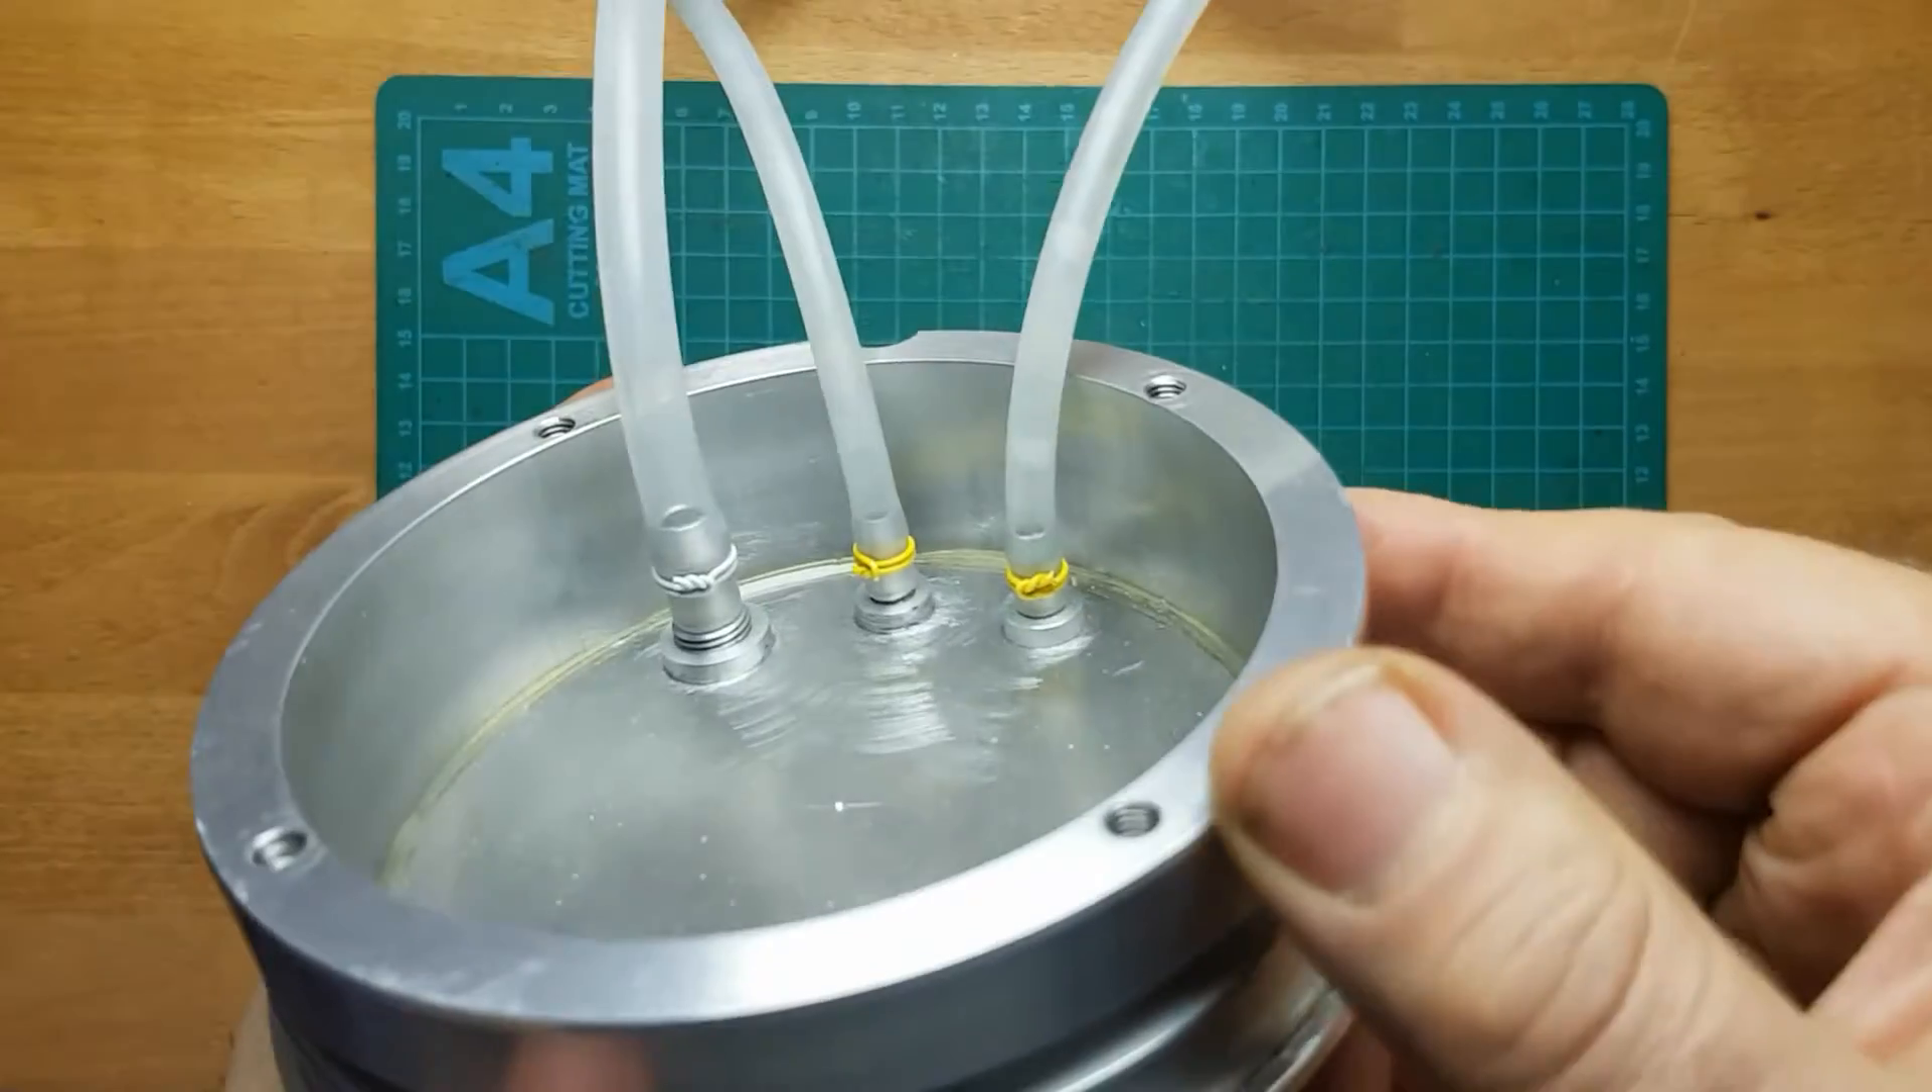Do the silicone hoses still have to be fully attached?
No.